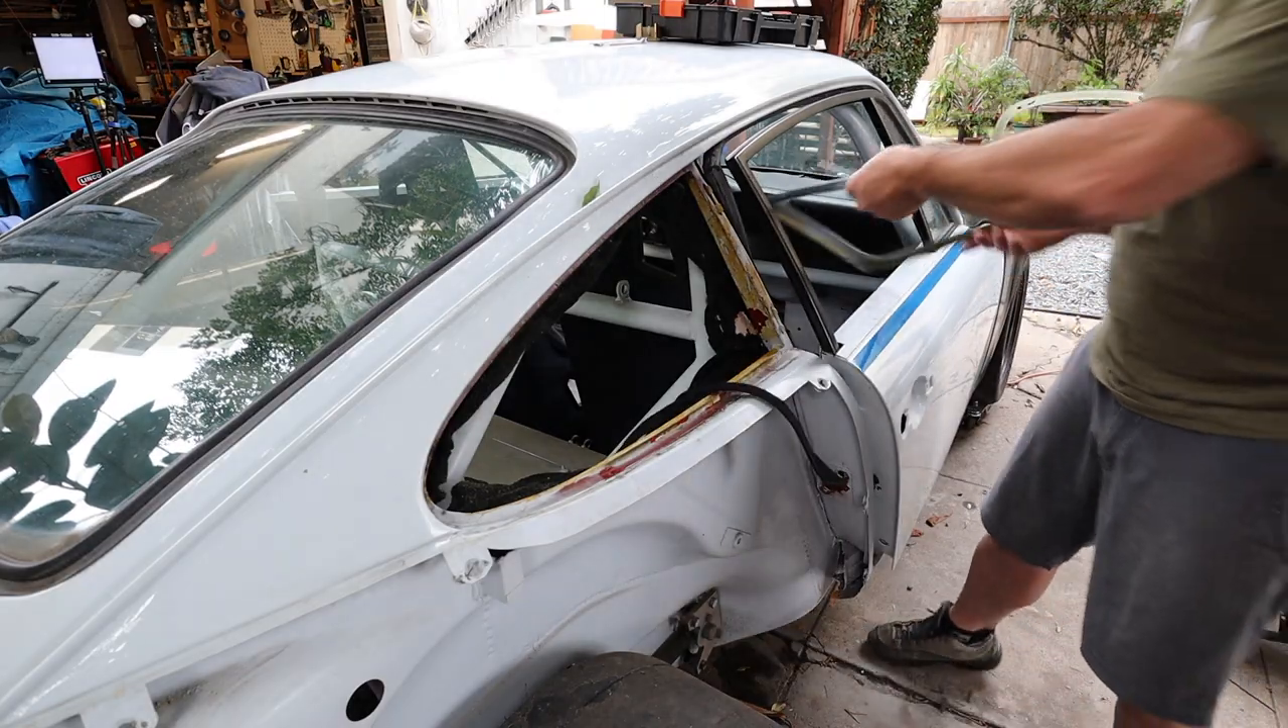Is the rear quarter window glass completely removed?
Yes.